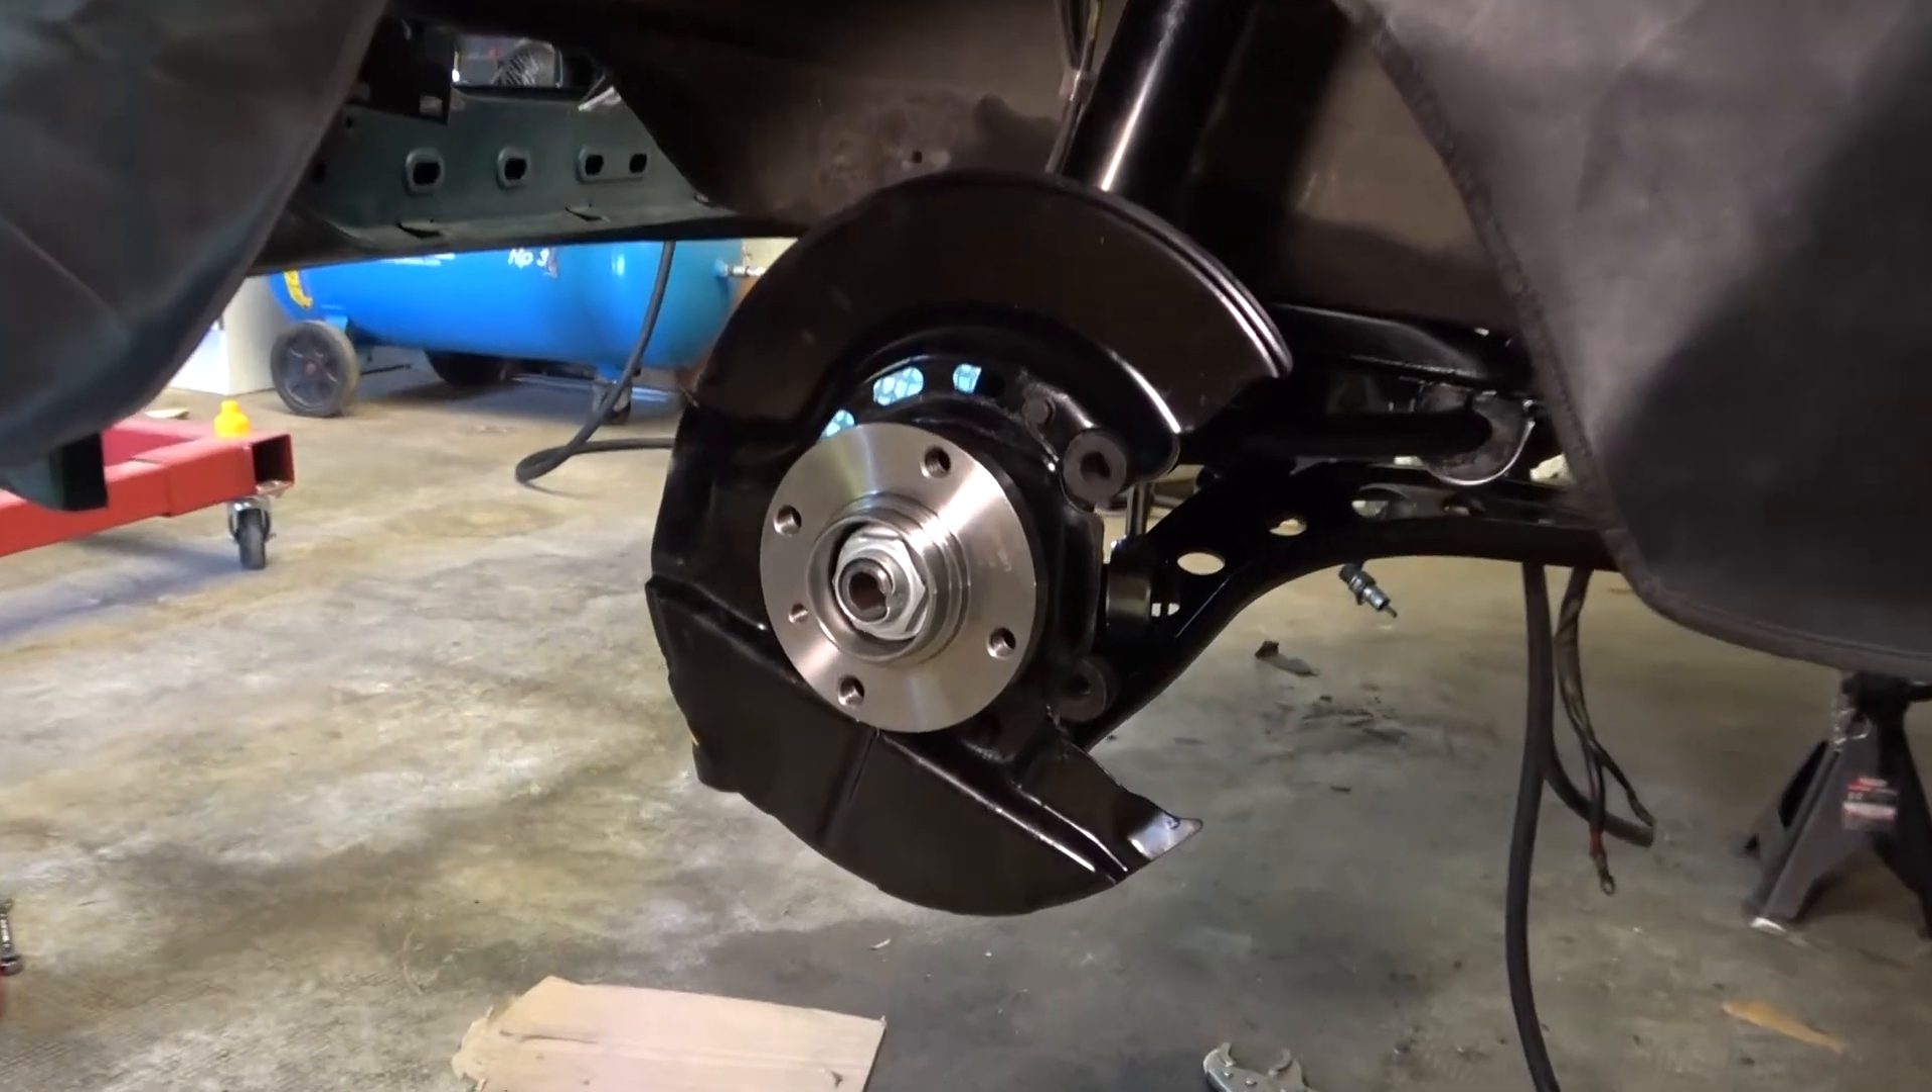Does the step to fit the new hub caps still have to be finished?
Yes.